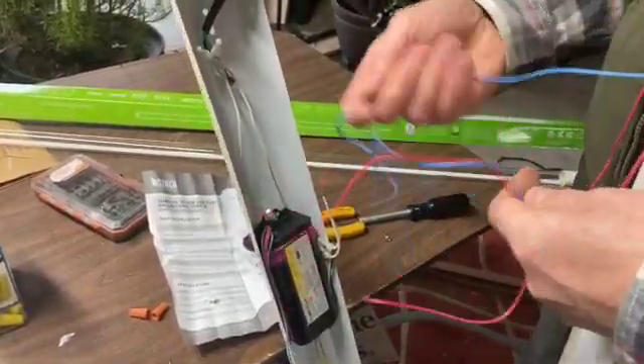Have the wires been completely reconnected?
No.